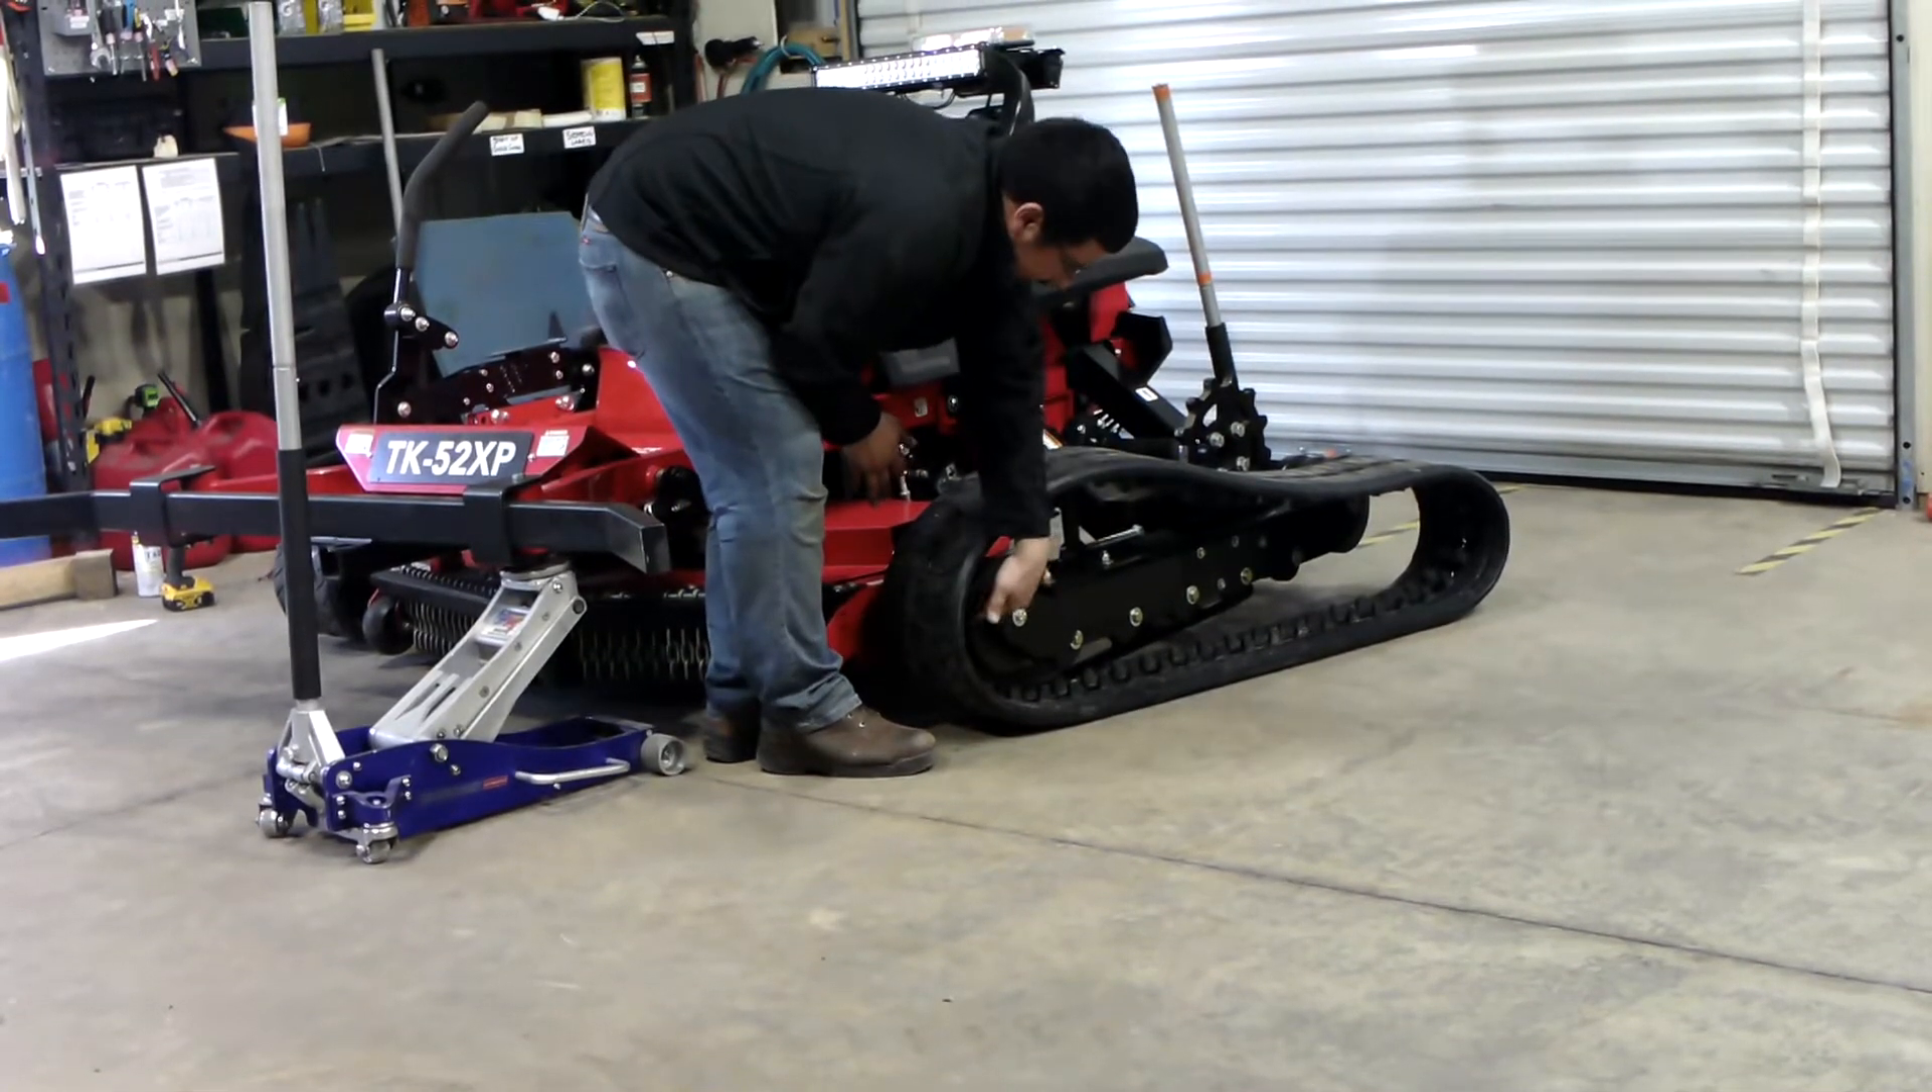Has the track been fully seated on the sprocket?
No.